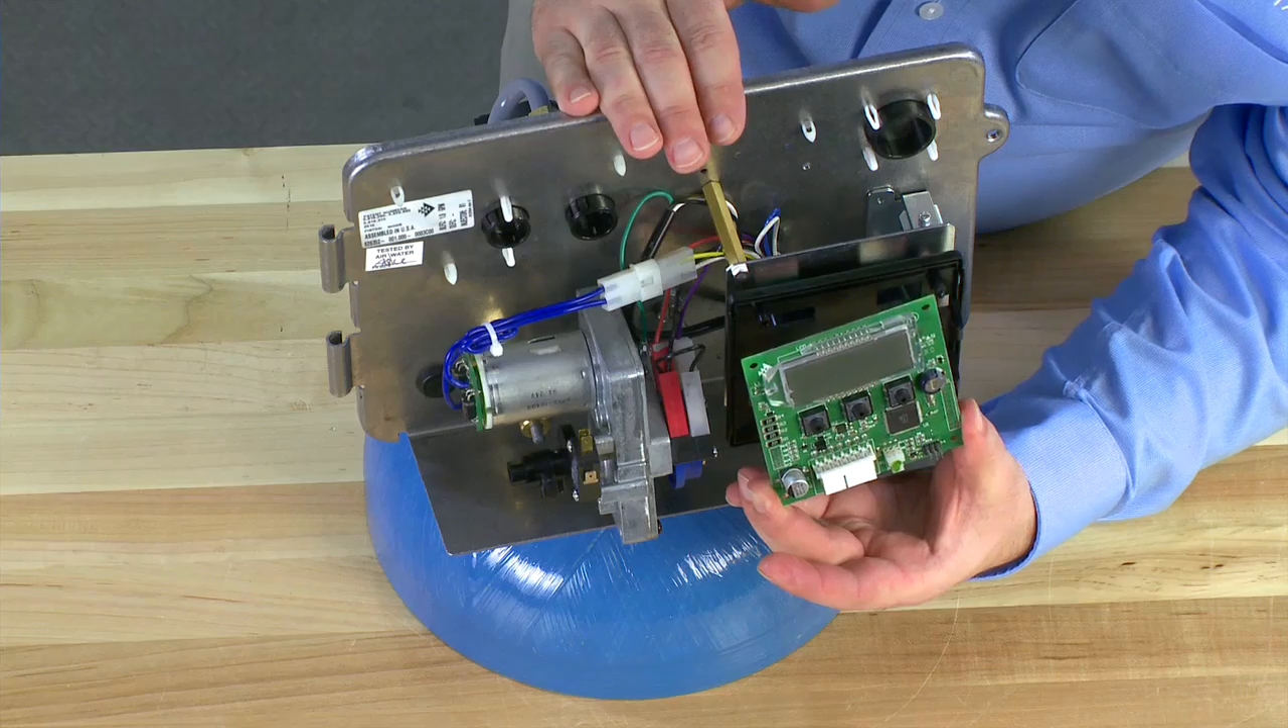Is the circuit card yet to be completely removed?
No.